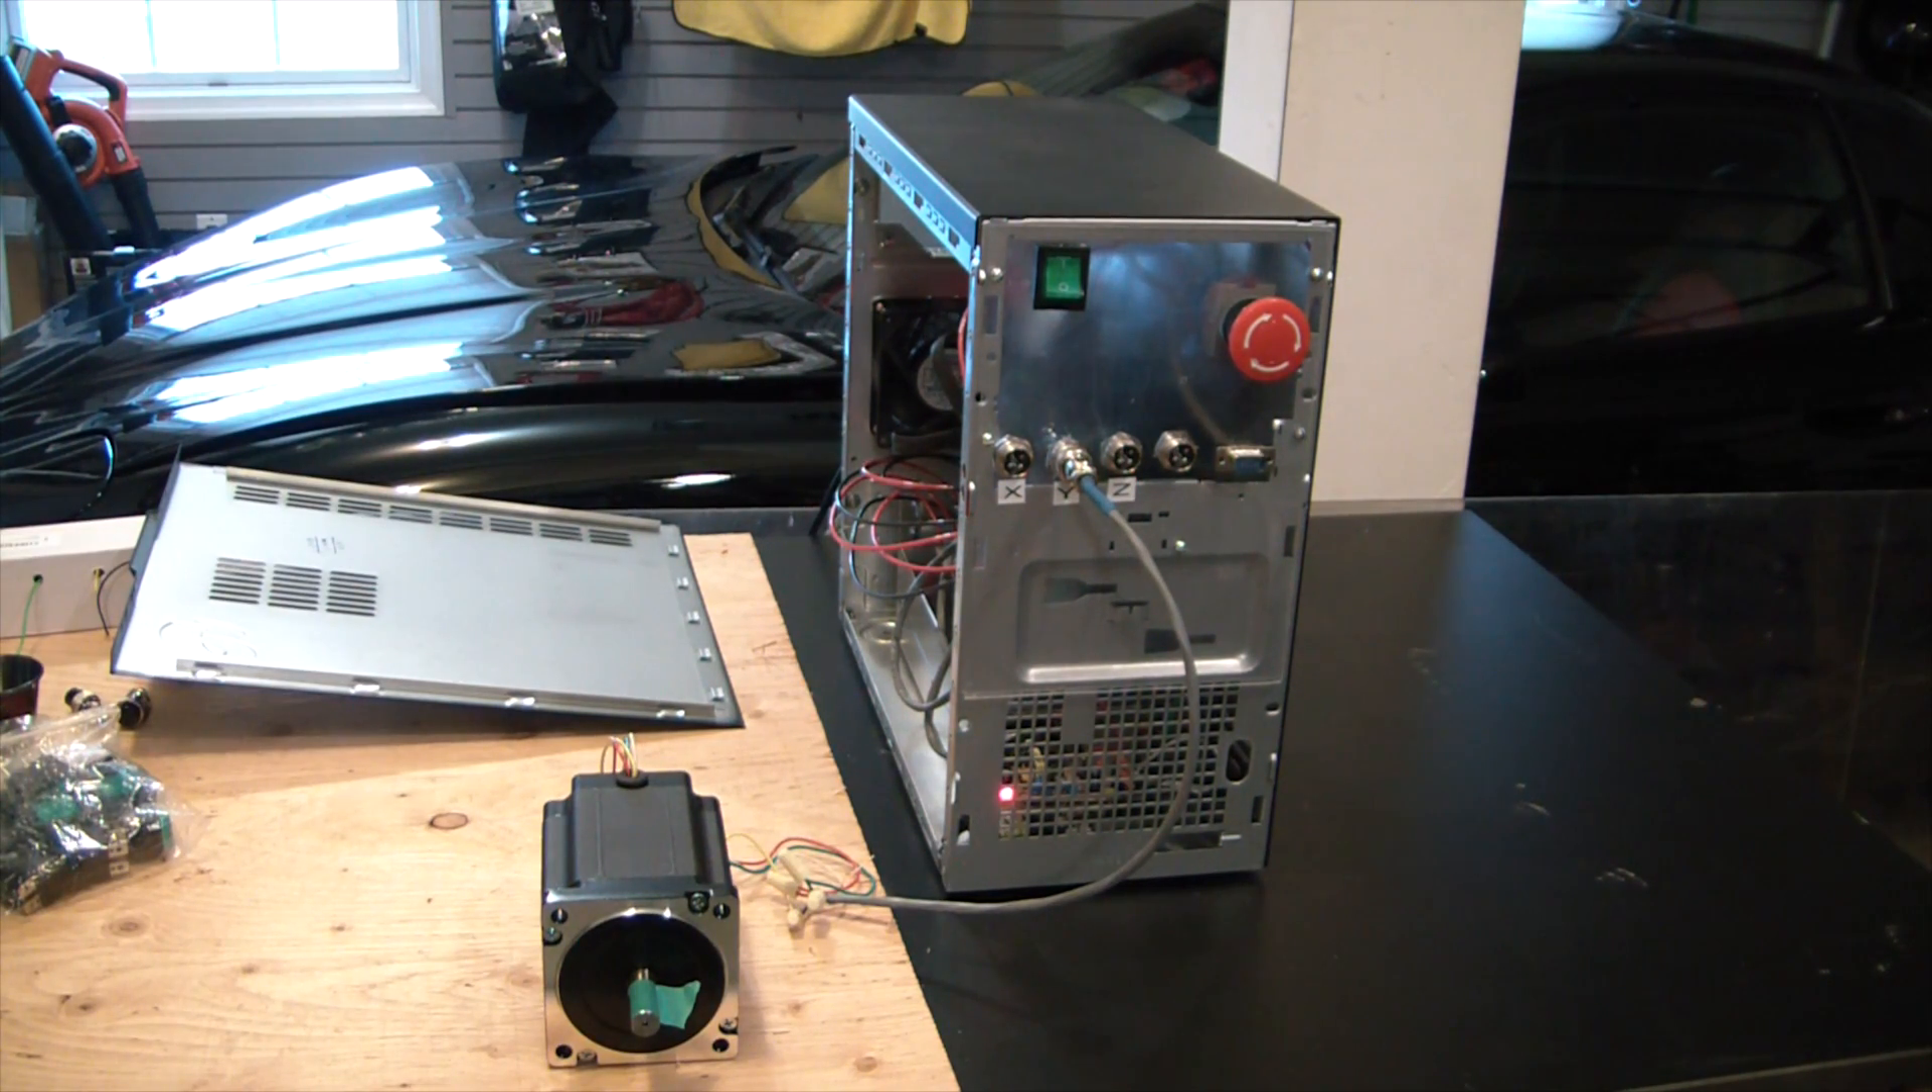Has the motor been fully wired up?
Yes.